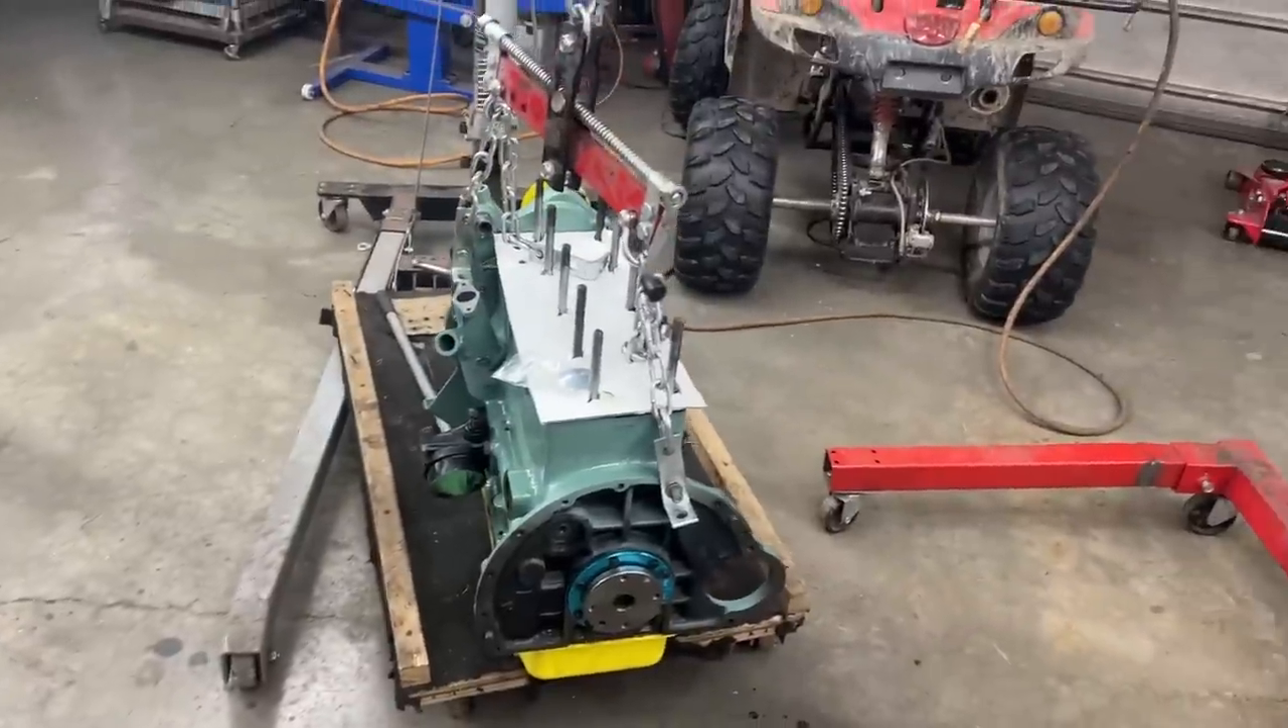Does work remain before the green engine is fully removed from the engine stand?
No.